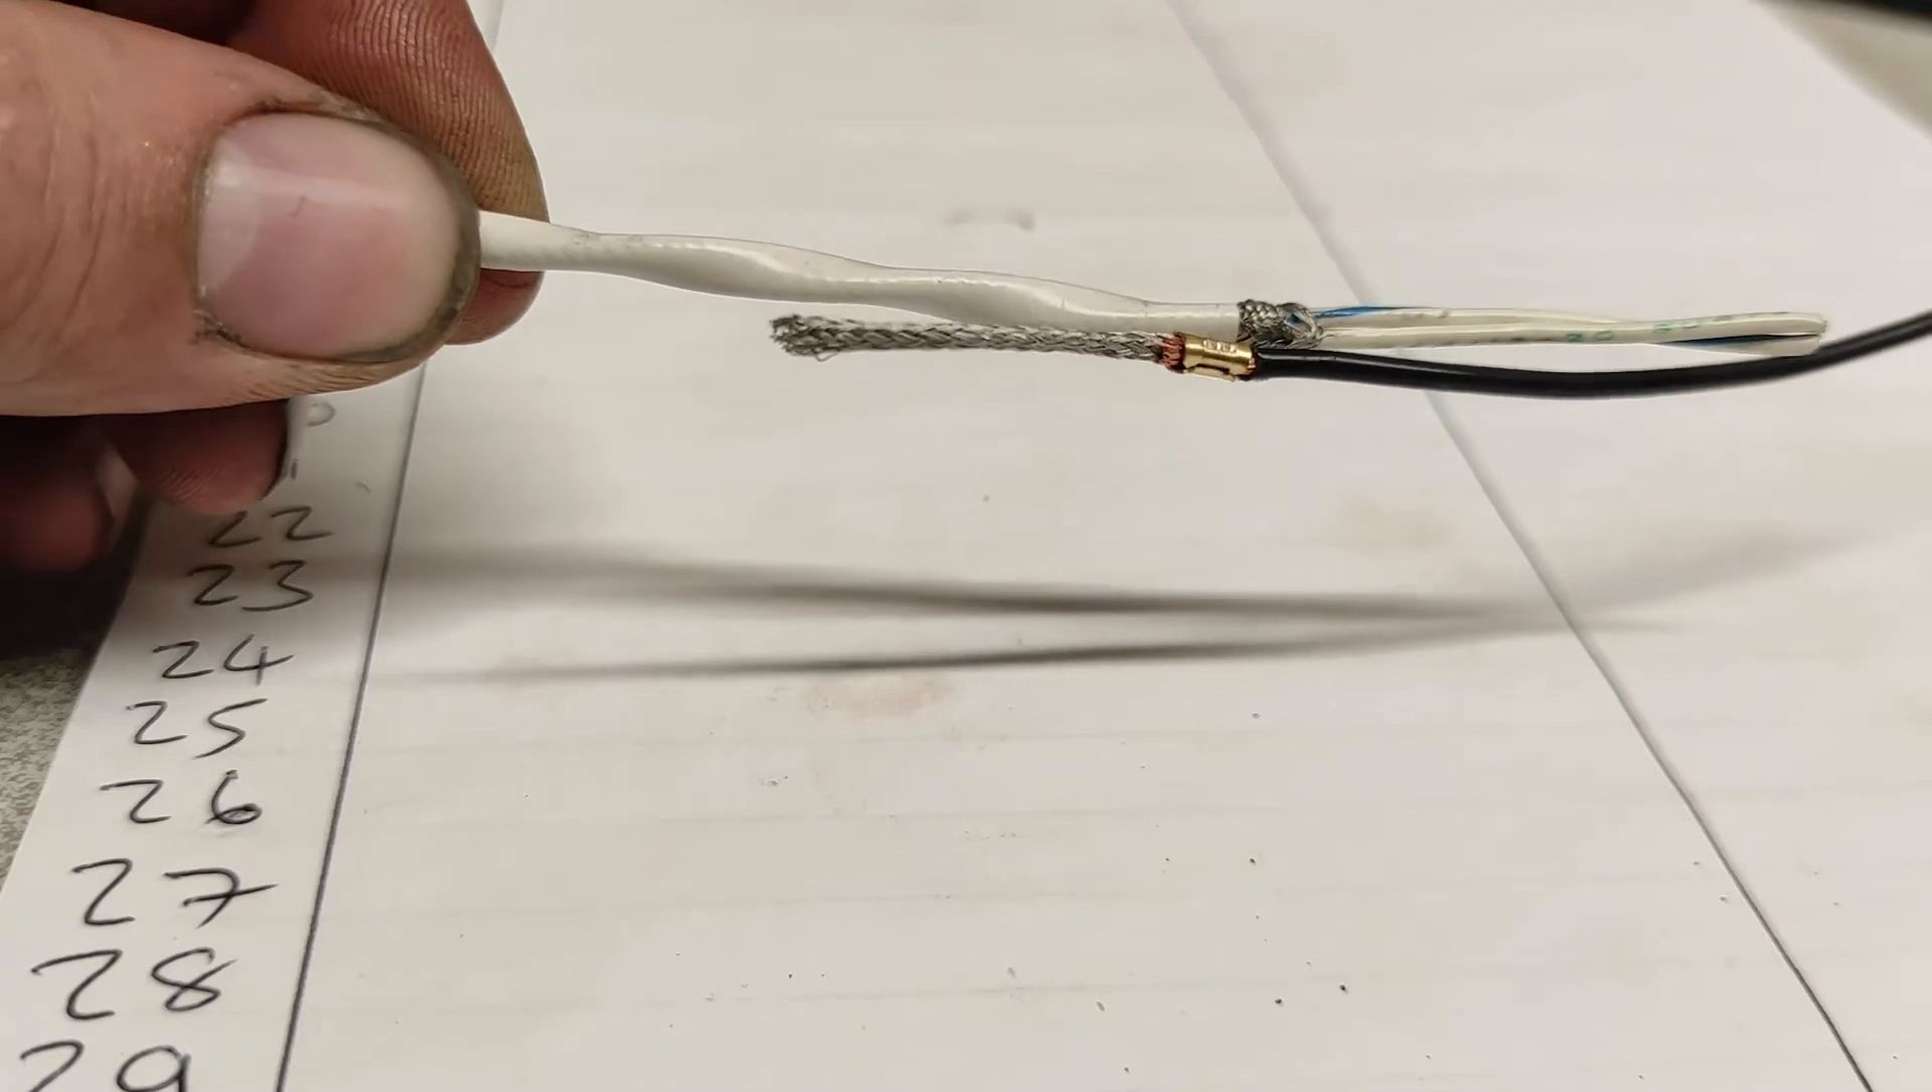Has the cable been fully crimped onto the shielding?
Yes.